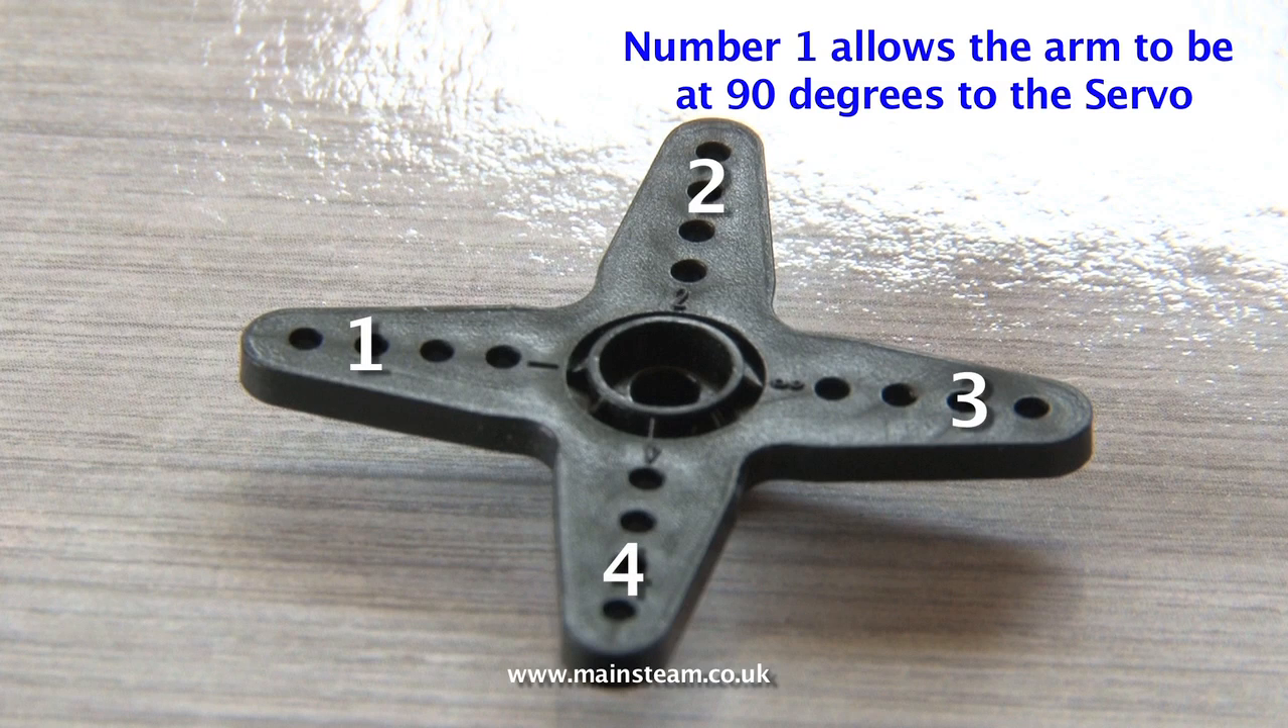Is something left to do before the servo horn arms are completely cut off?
Yes.